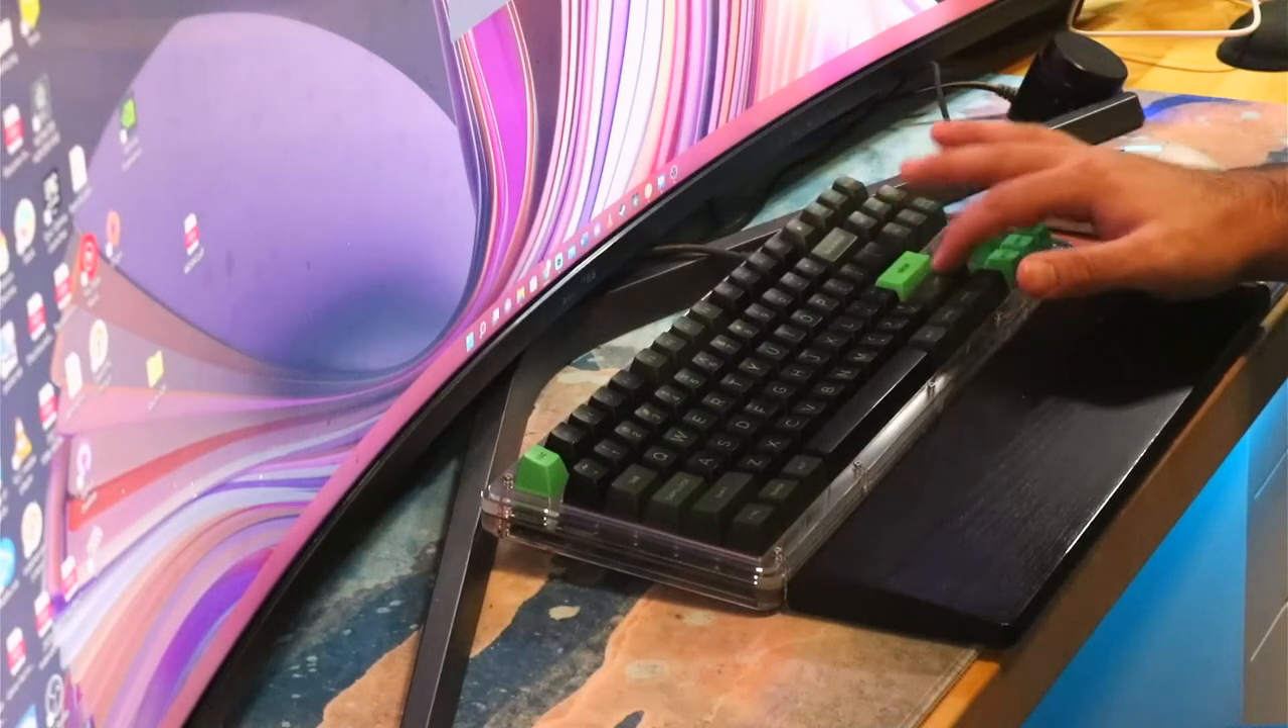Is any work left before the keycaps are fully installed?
No.